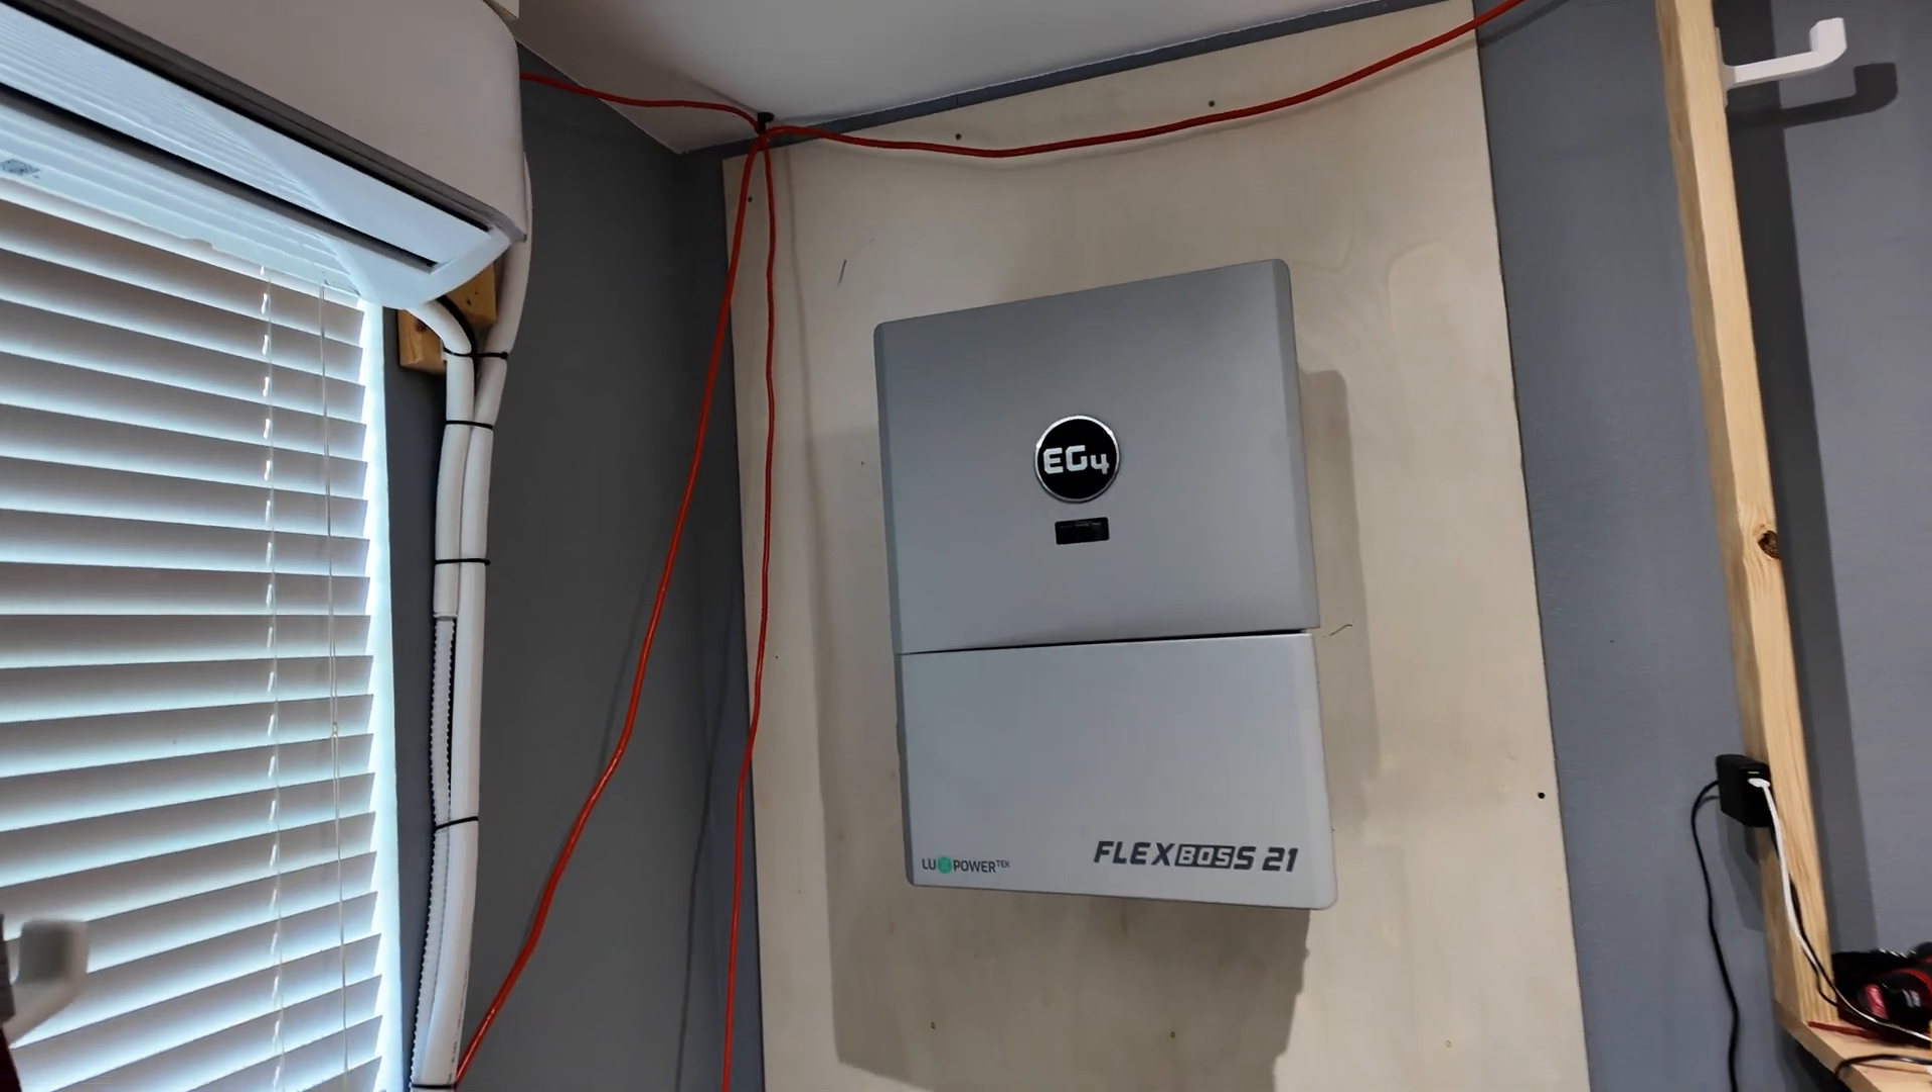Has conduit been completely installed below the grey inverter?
No.